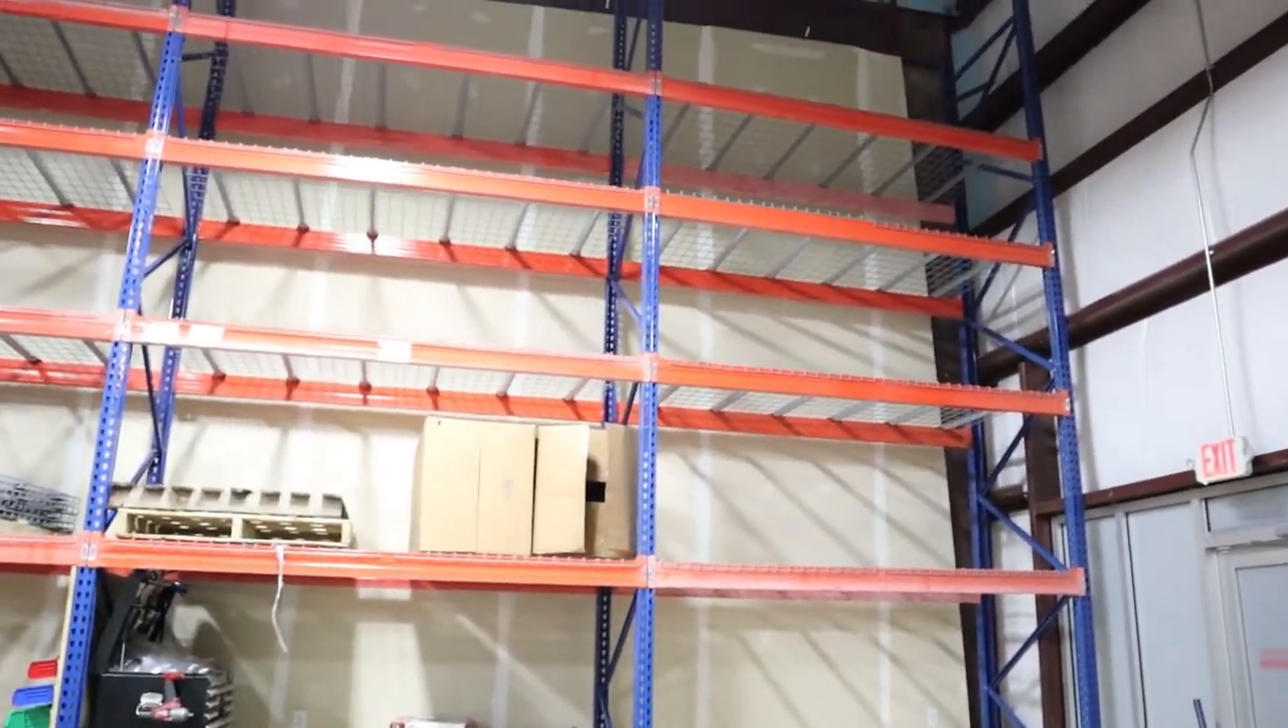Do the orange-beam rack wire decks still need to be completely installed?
No.